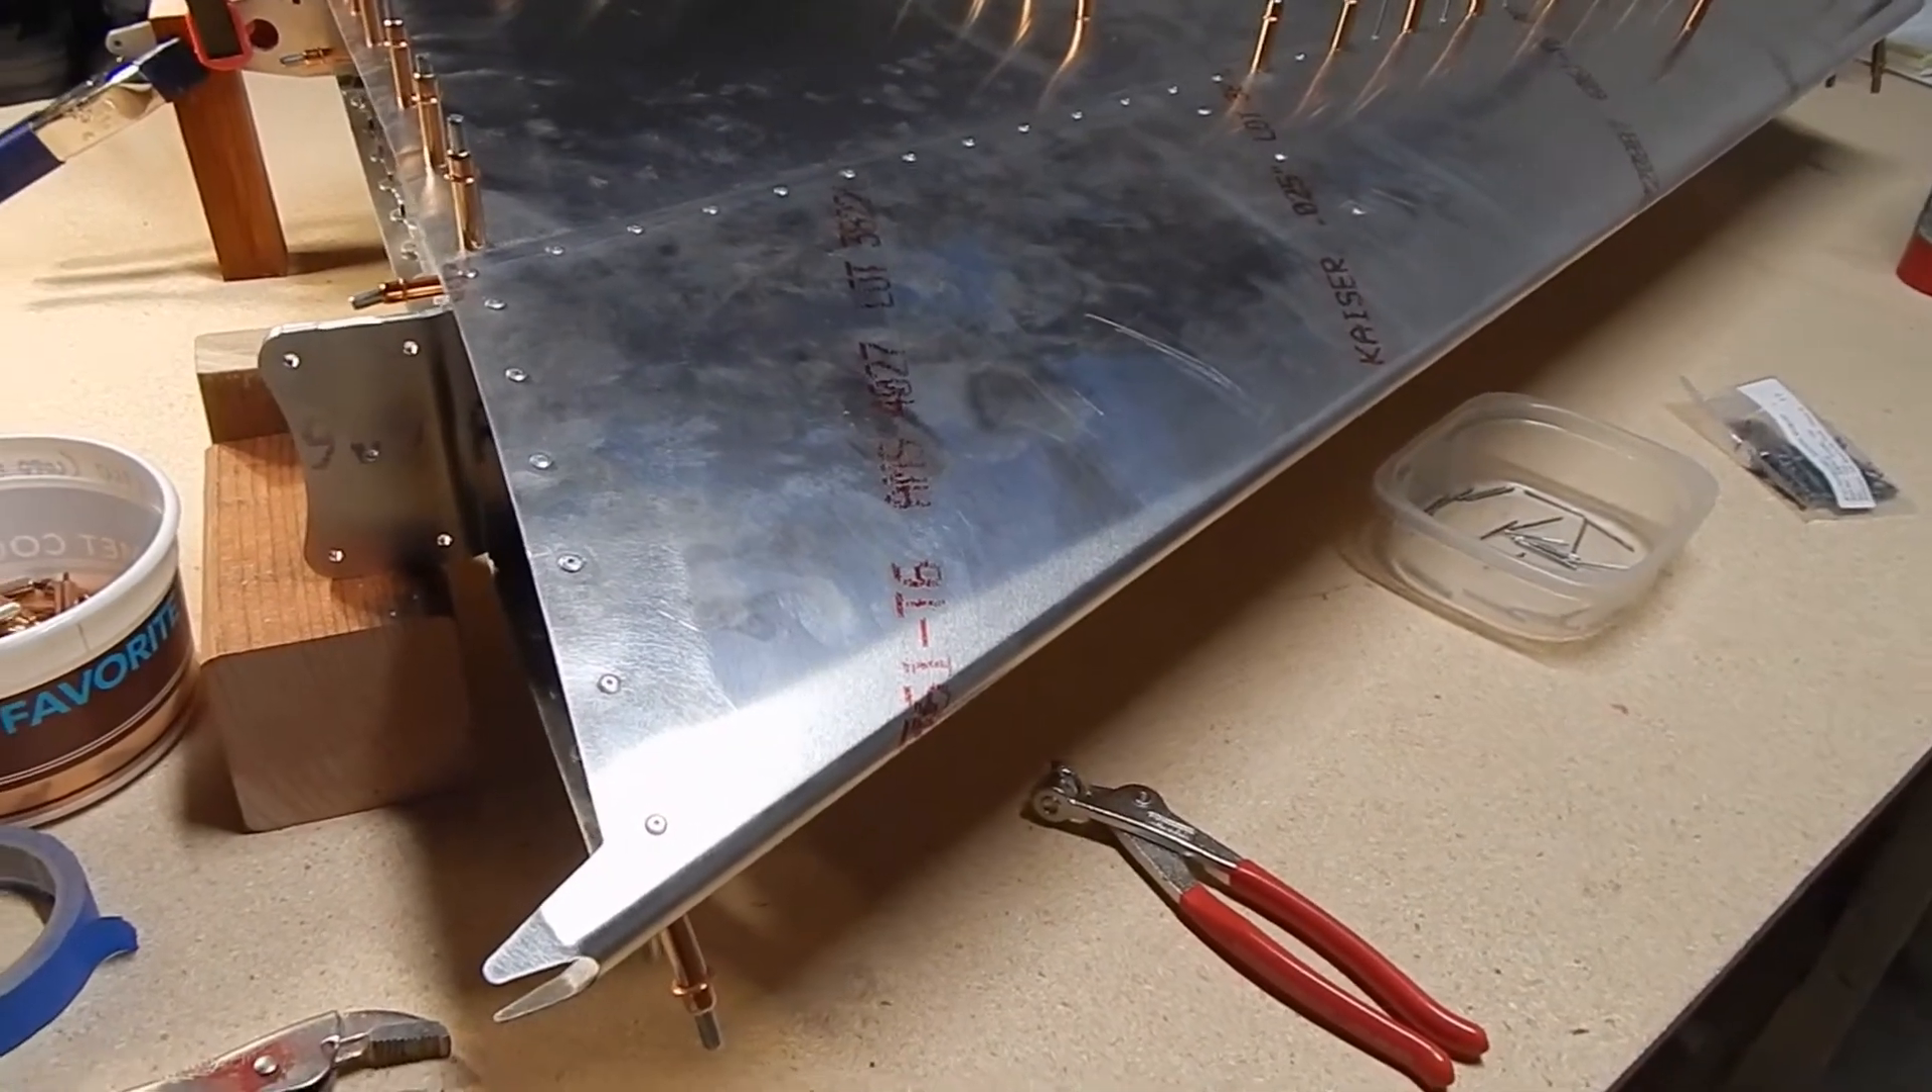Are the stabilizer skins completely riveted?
No.